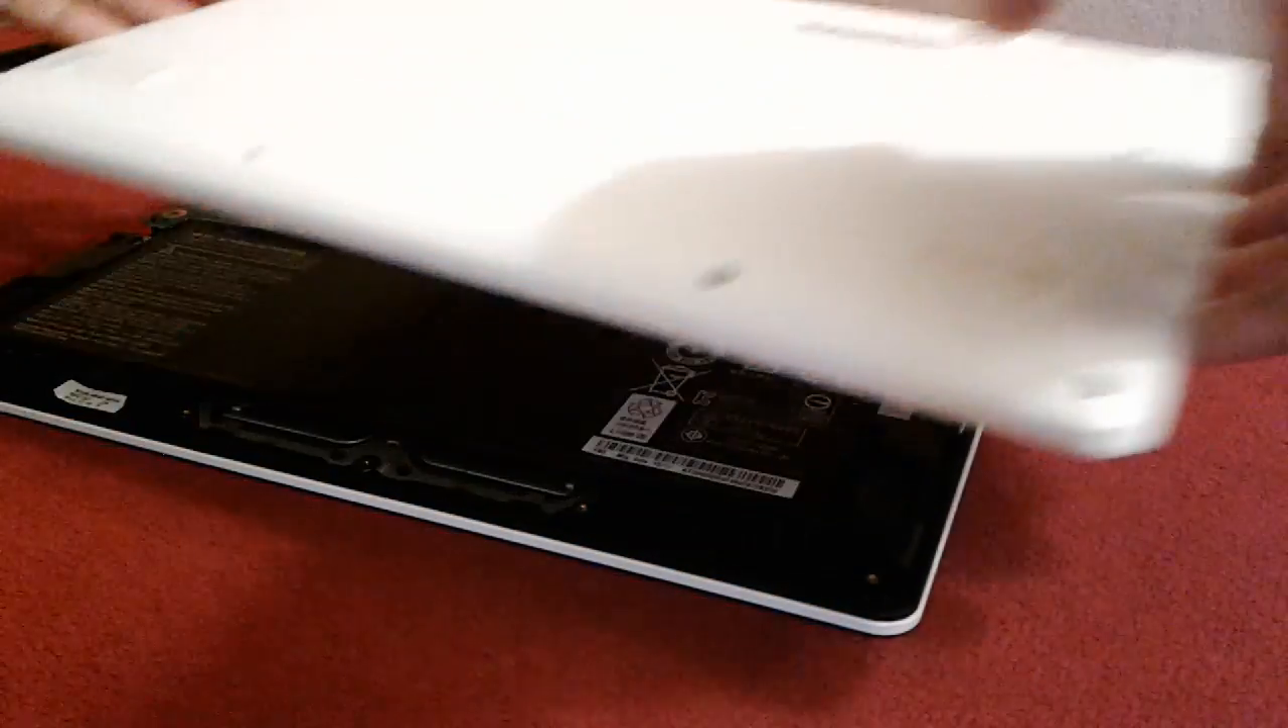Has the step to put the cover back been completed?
No.